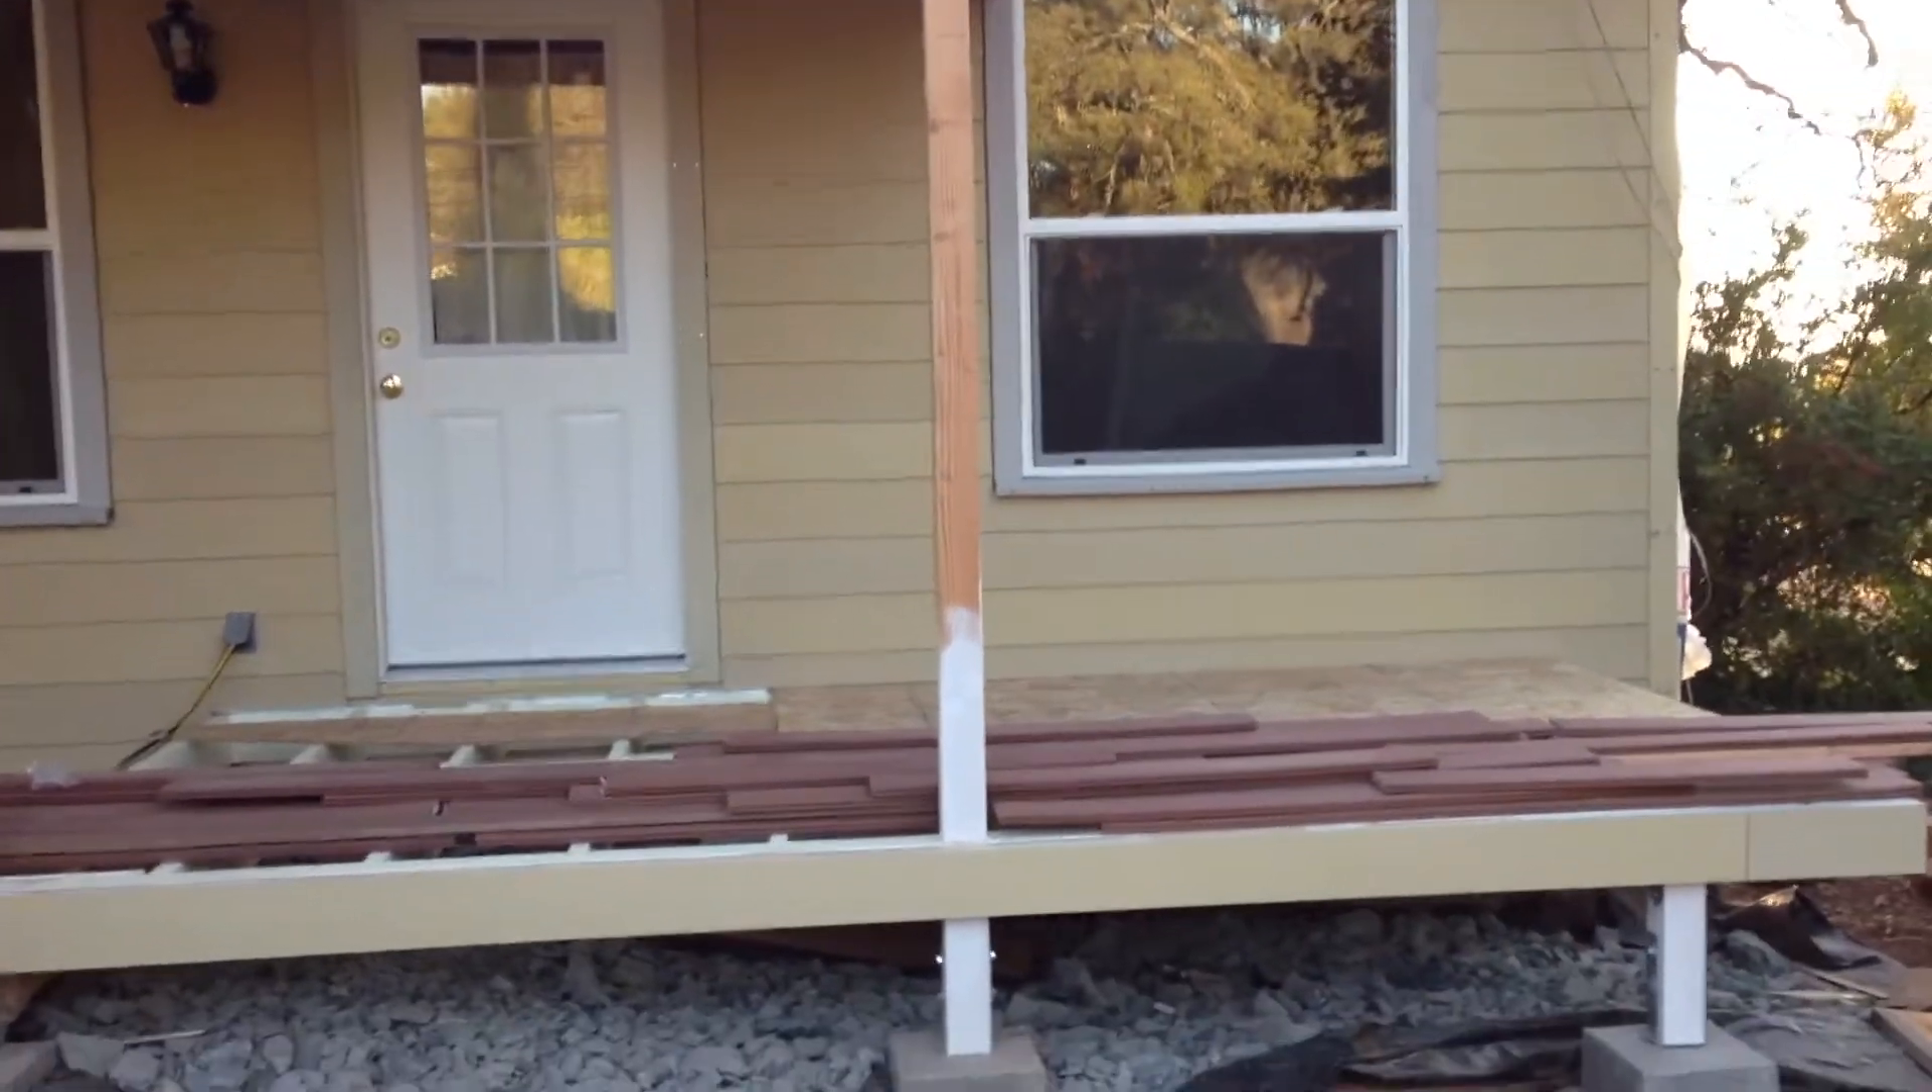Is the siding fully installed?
Yes.